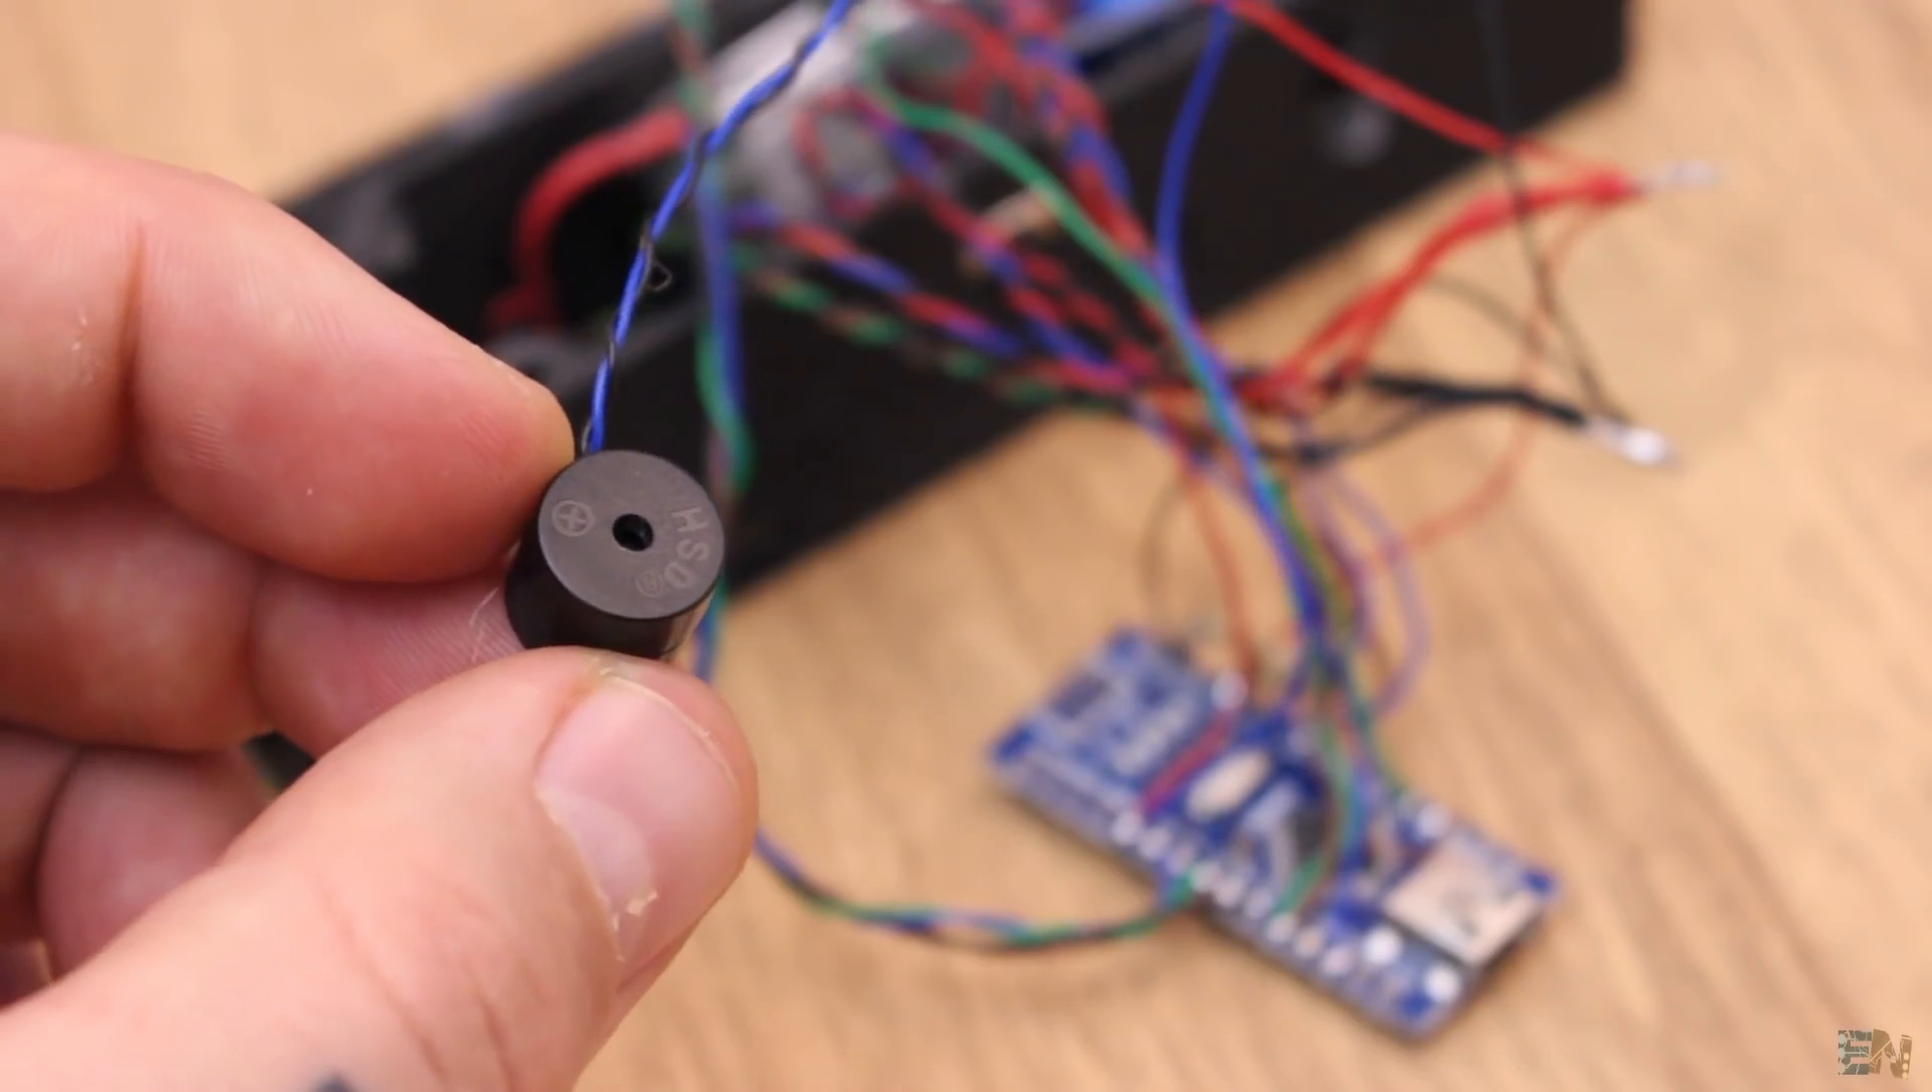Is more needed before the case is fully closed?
Yes.